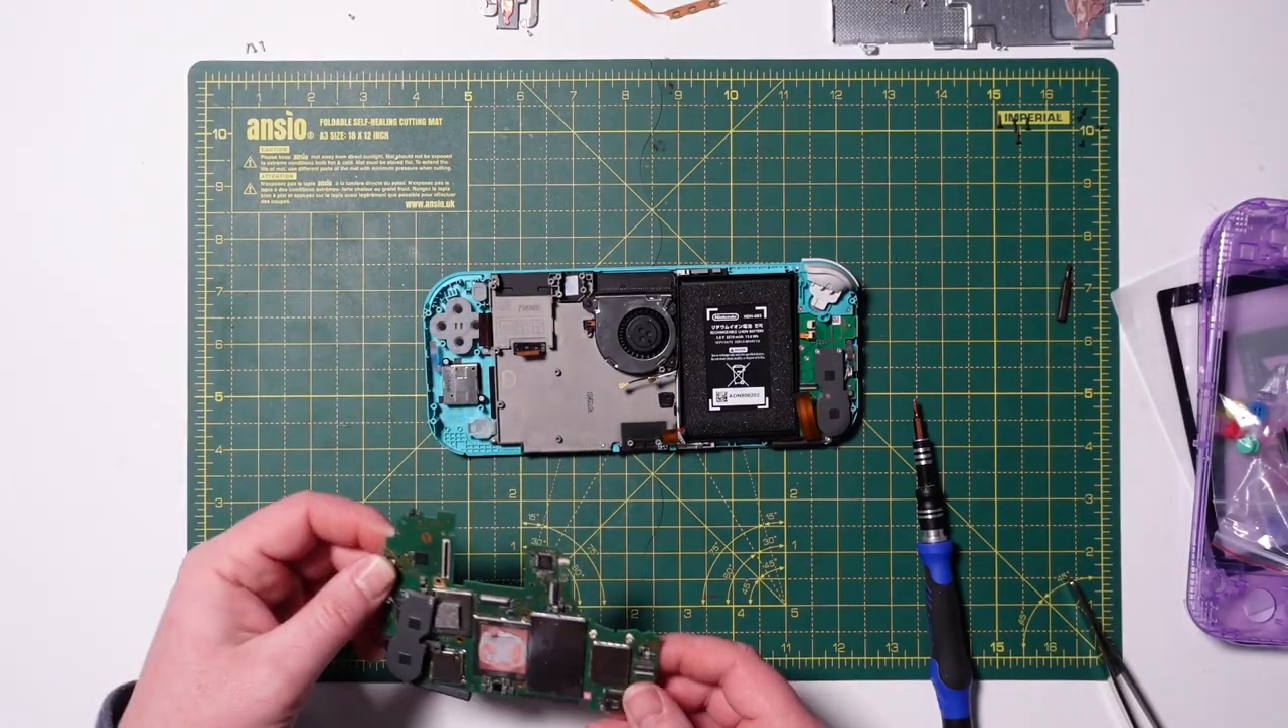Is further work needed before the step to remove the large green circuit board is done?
No.